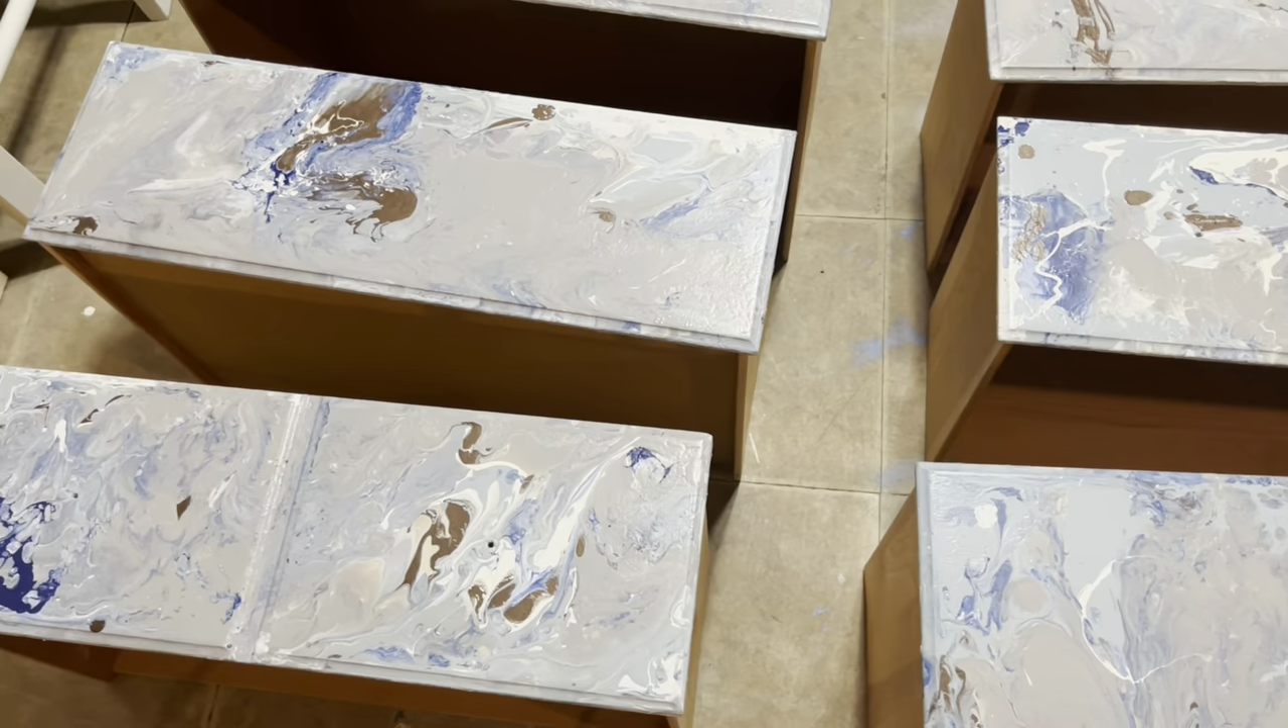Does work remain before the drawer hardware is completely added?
Yes.